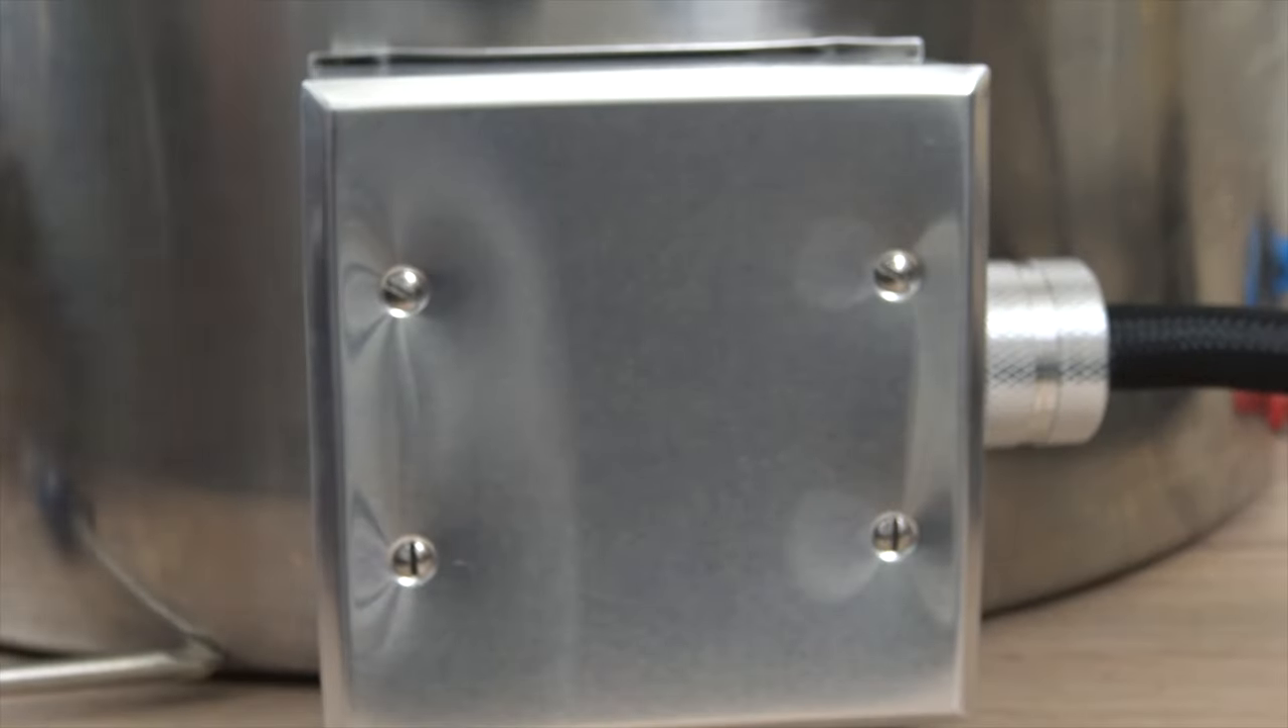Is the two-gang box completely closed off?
Yes.